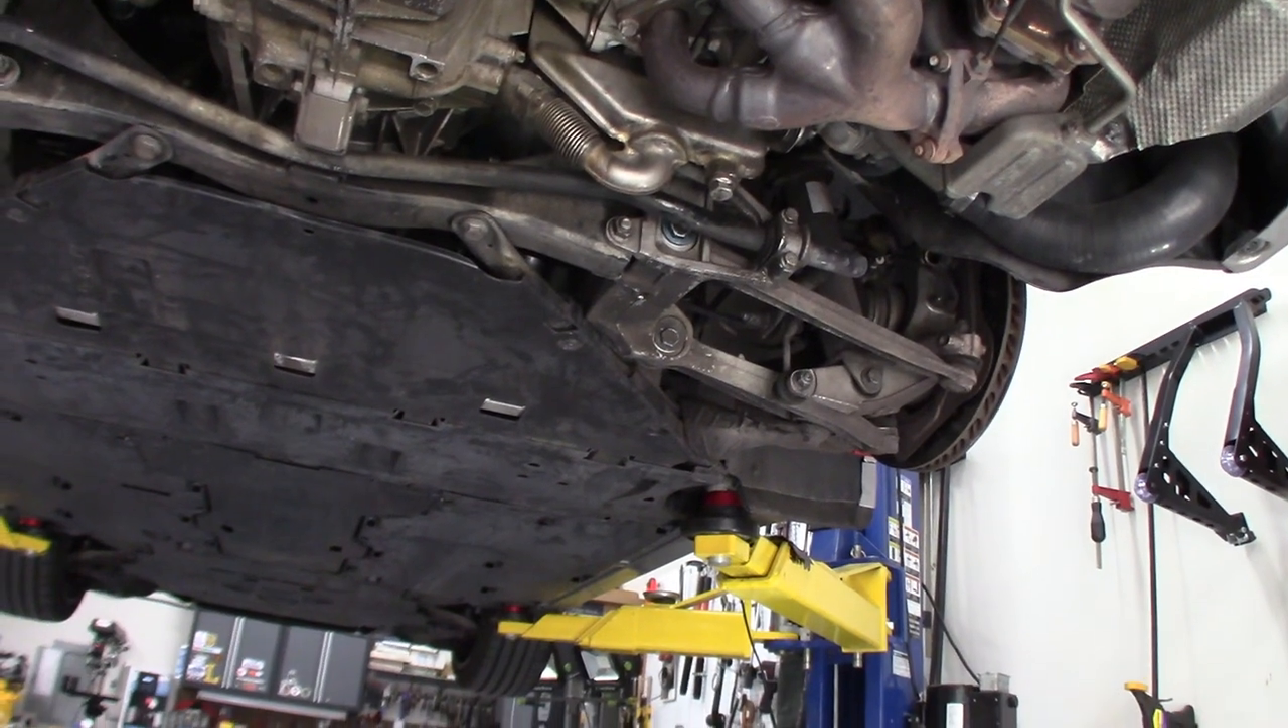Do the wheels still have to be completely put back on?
Yes.